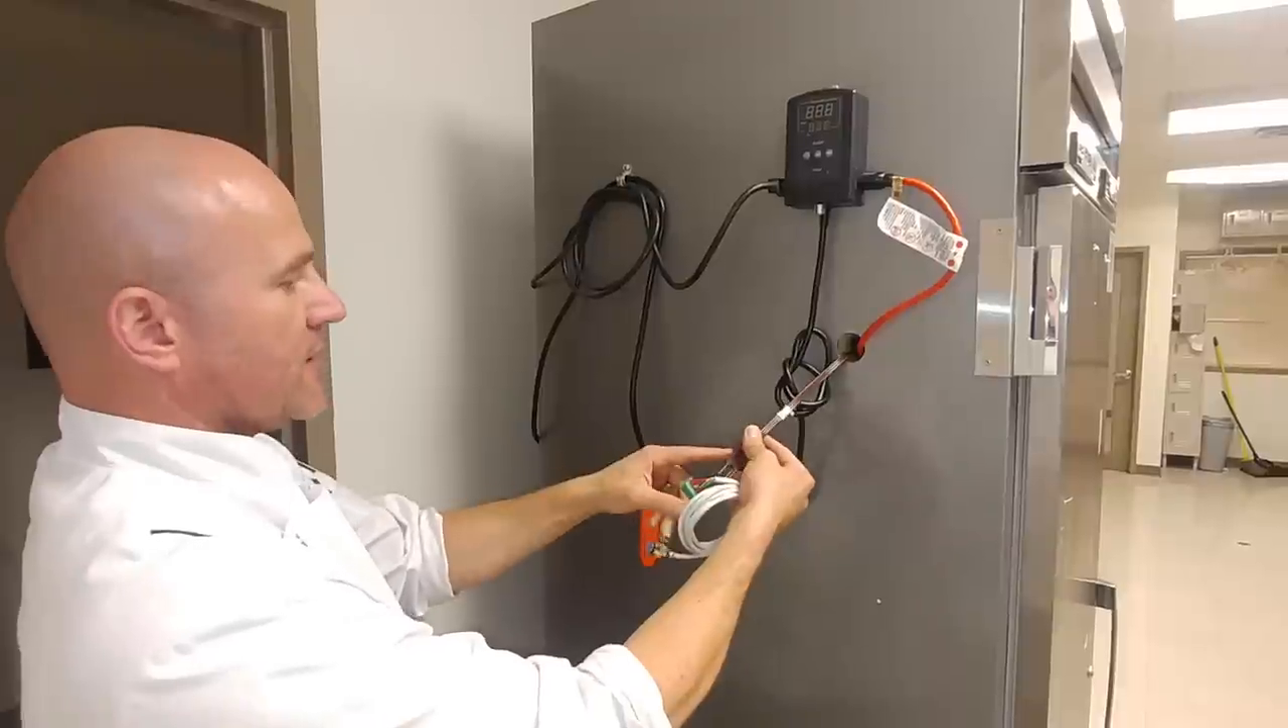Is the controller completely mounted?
Yes.